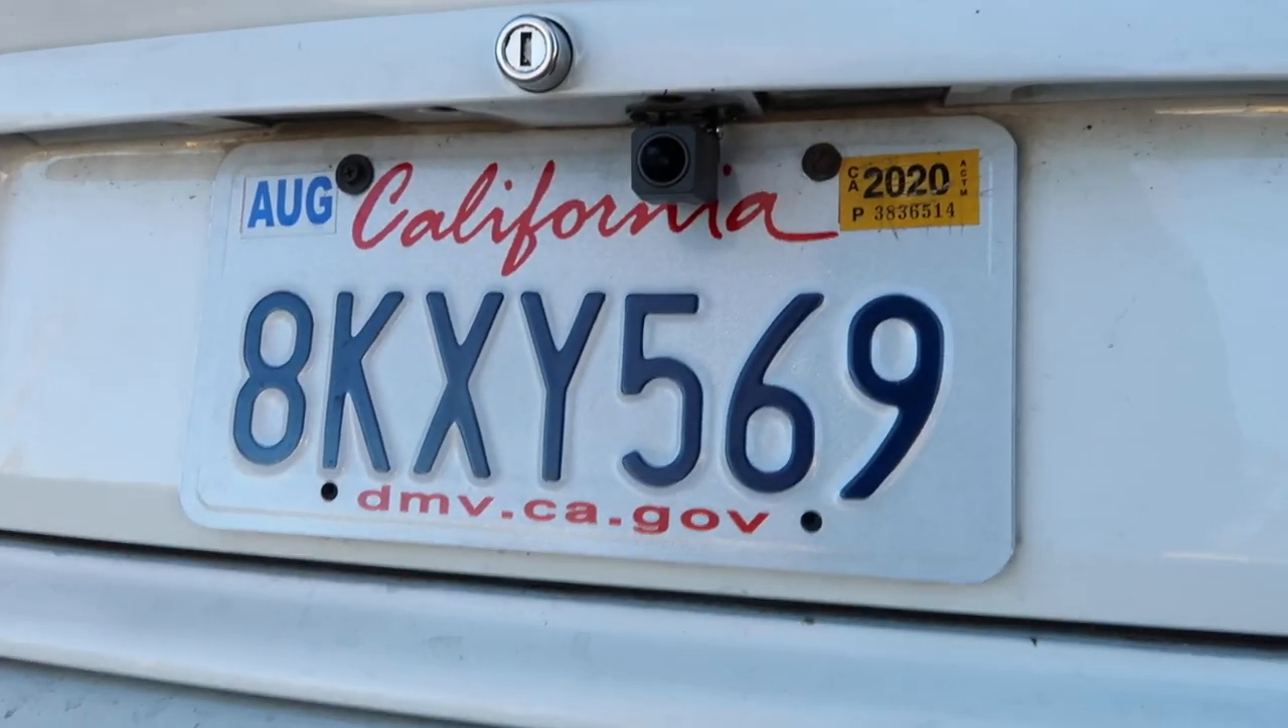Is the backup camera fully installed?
Yes.